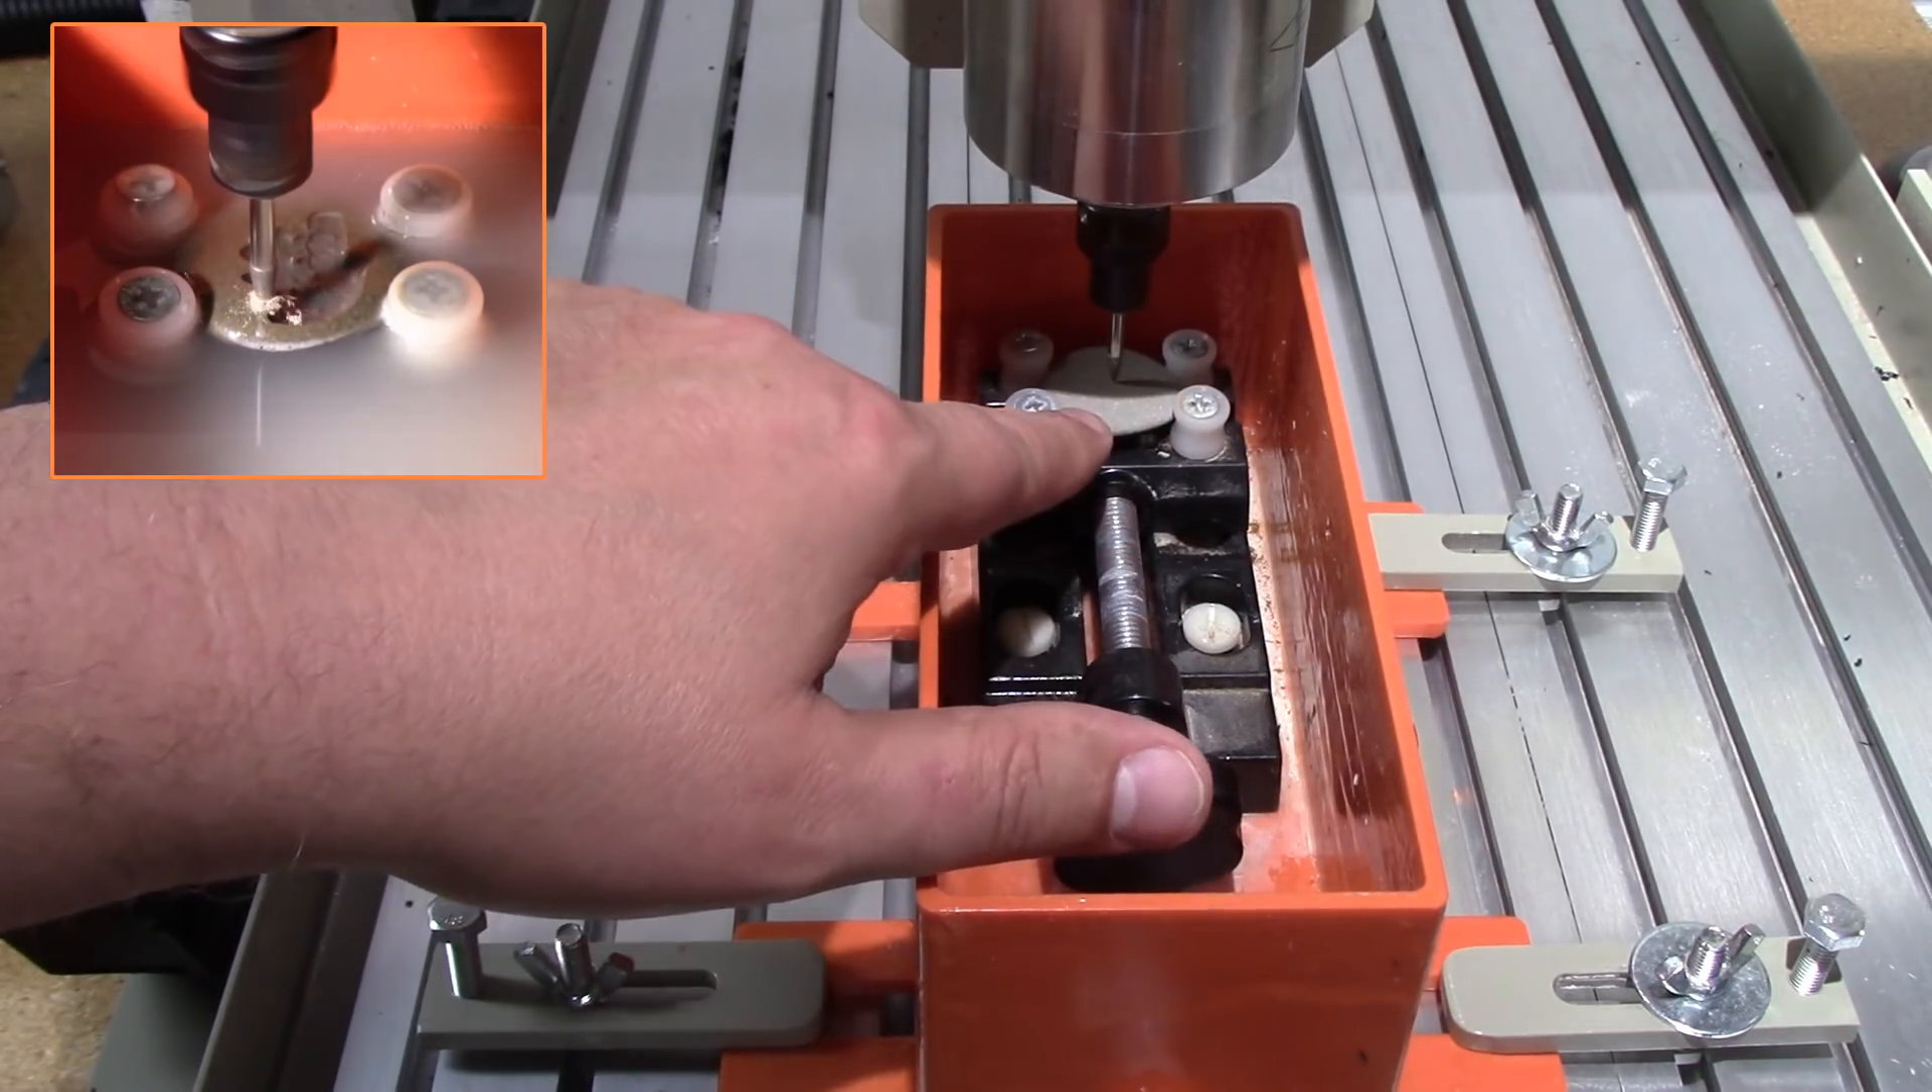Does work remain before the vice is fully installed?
No.